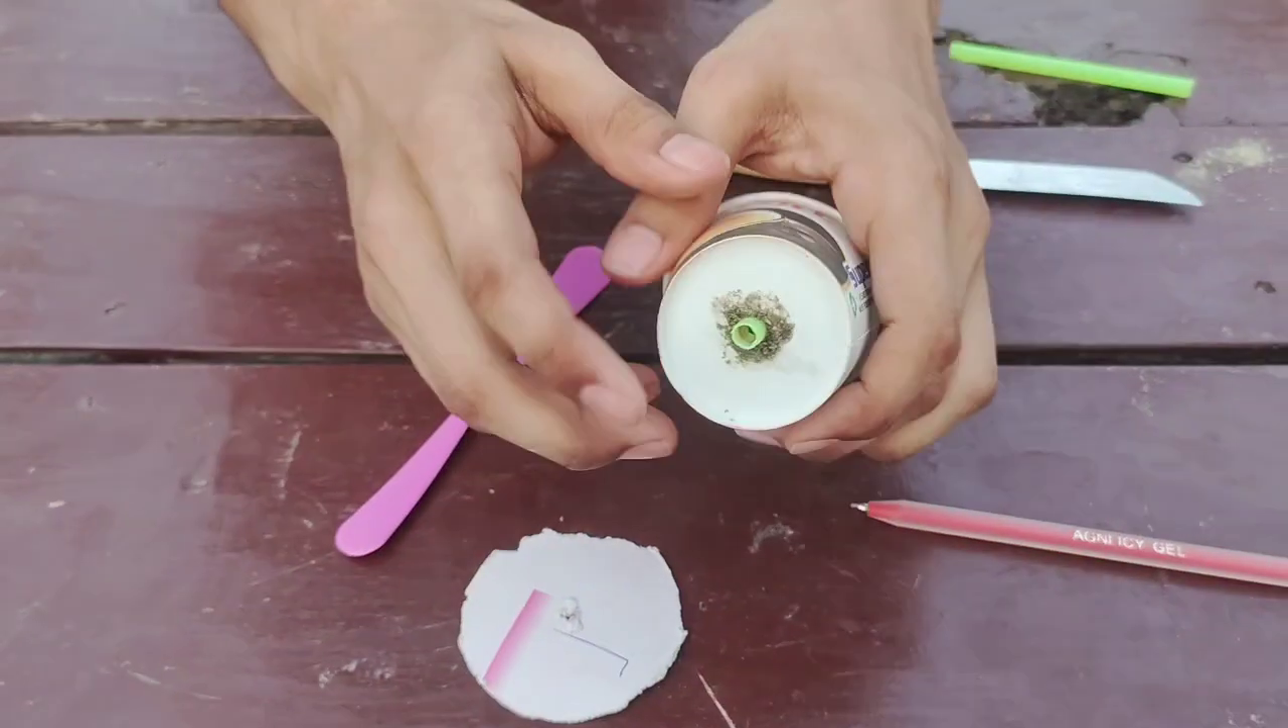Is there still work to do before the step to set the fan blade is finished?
Yes.